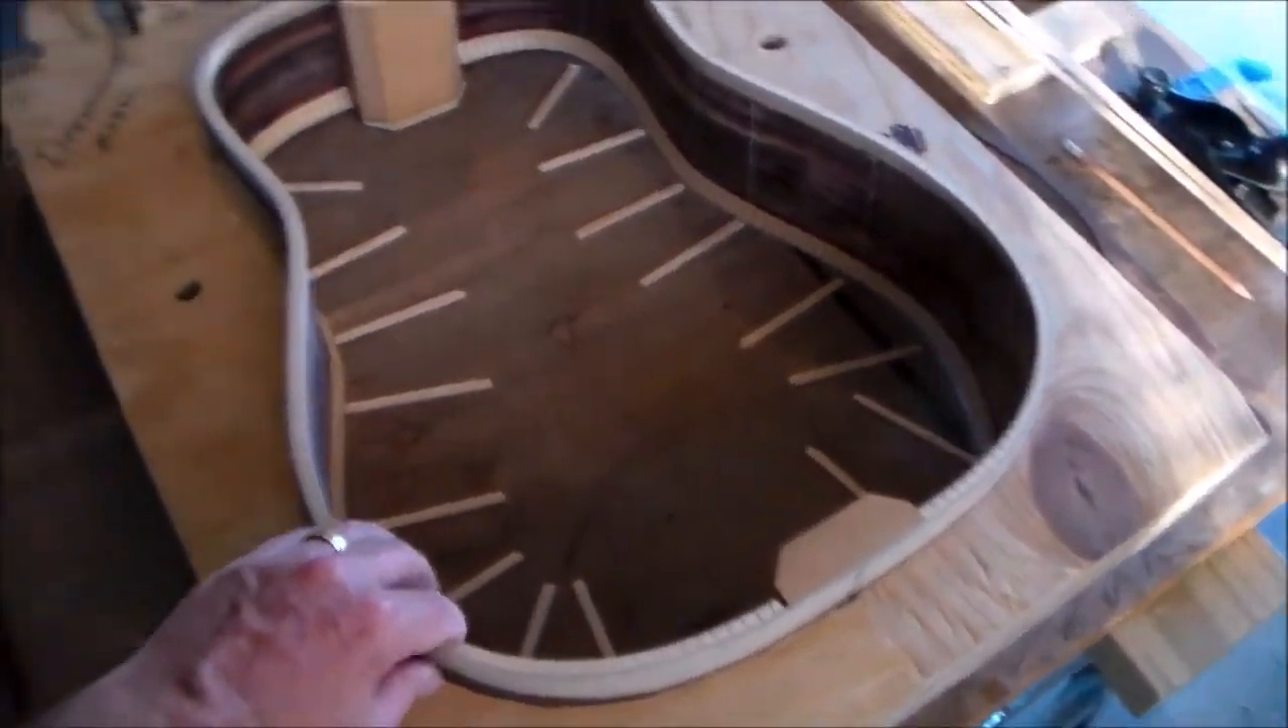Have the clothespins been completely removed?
Yes.